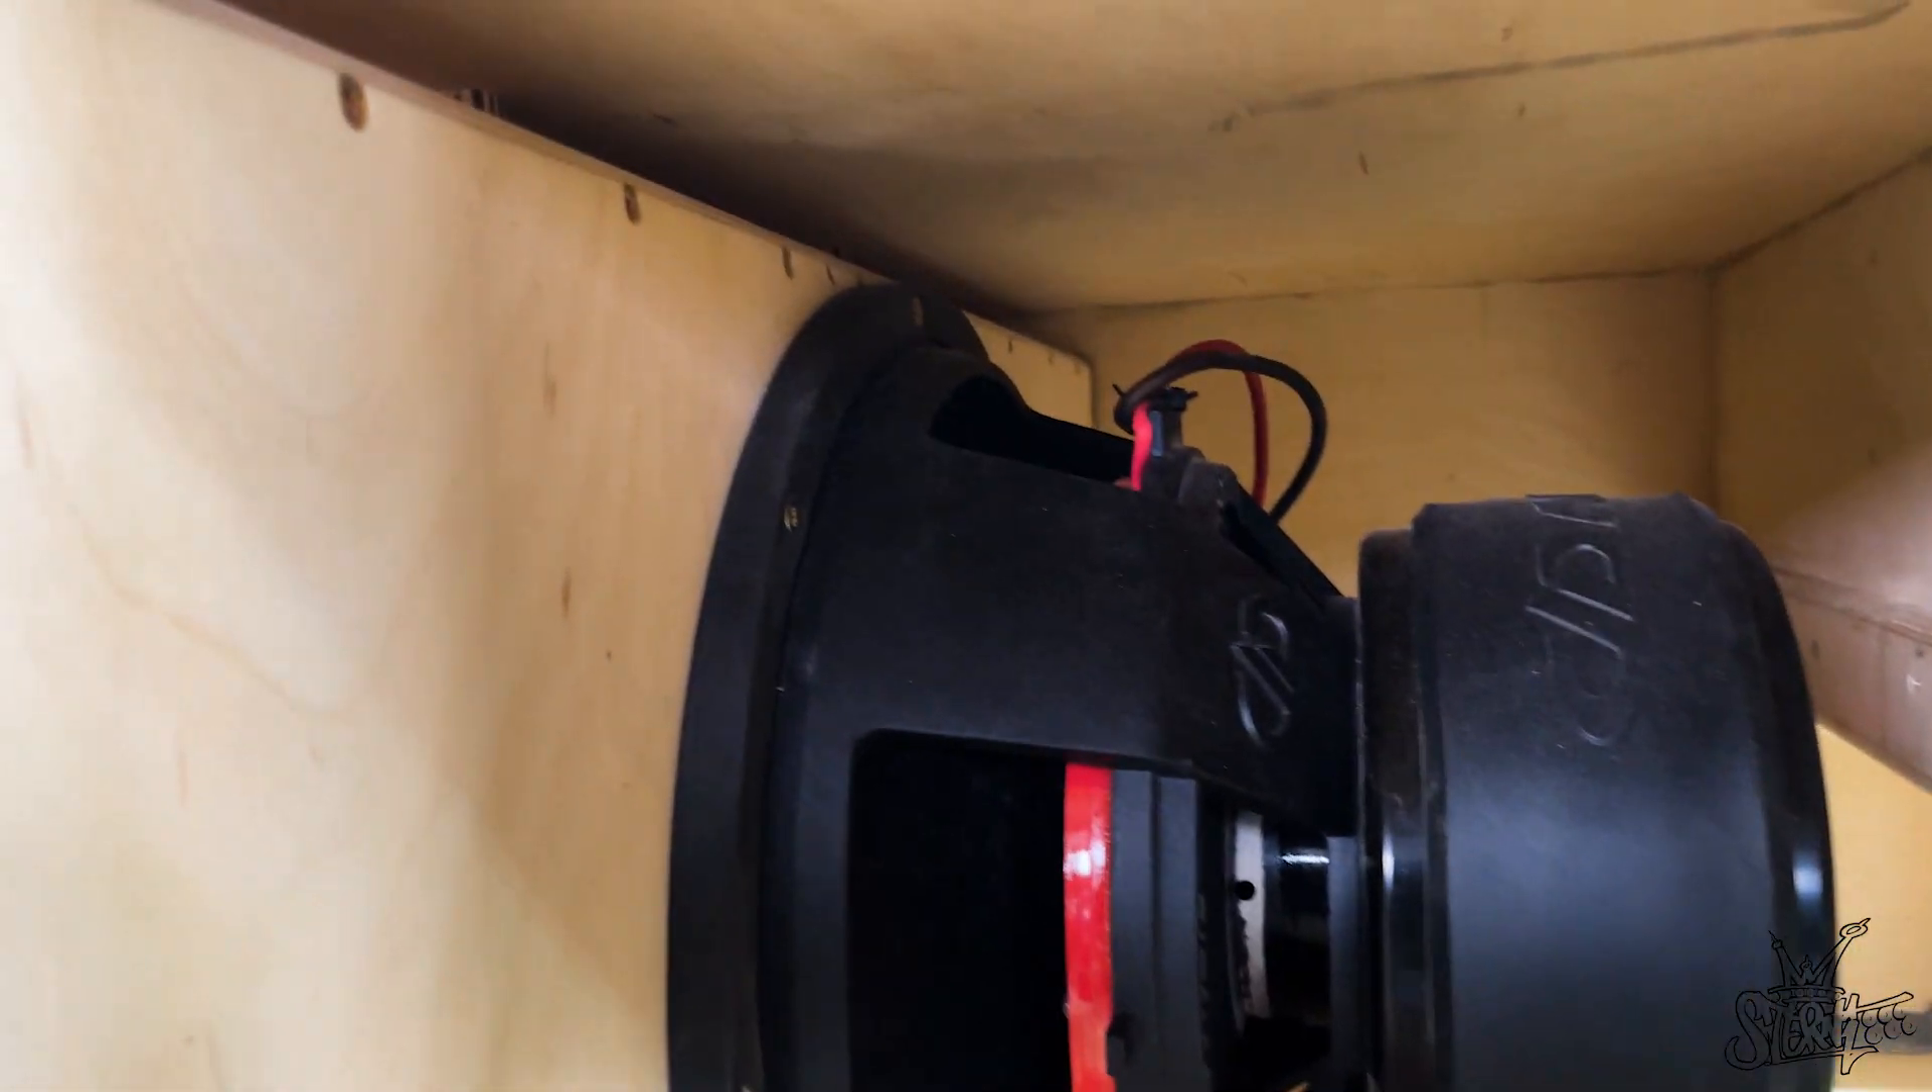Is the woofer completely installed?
Yes.